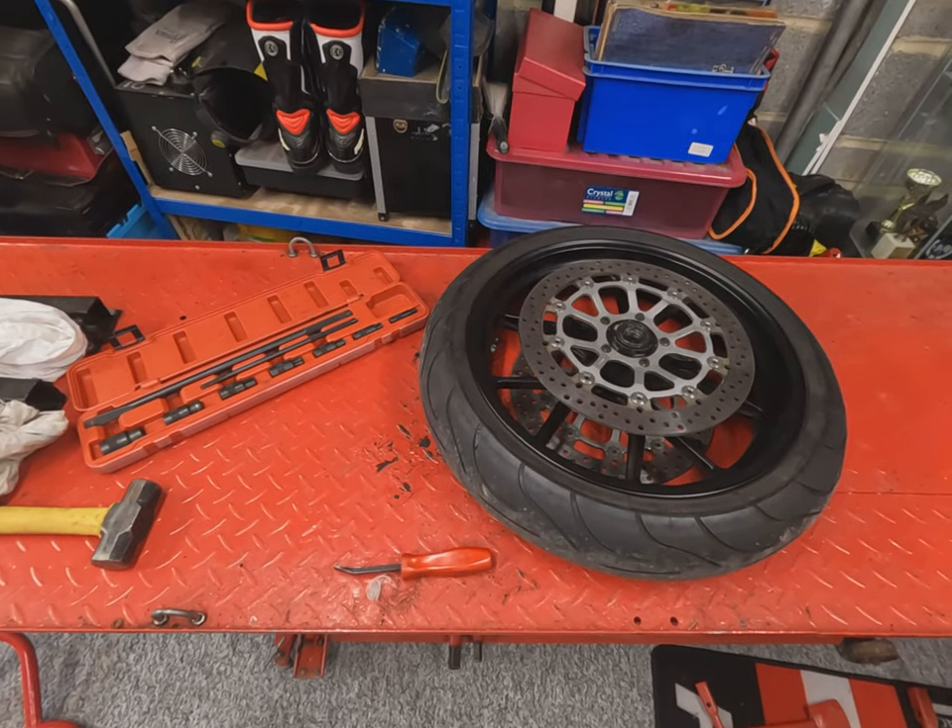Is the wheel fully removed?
Yes.